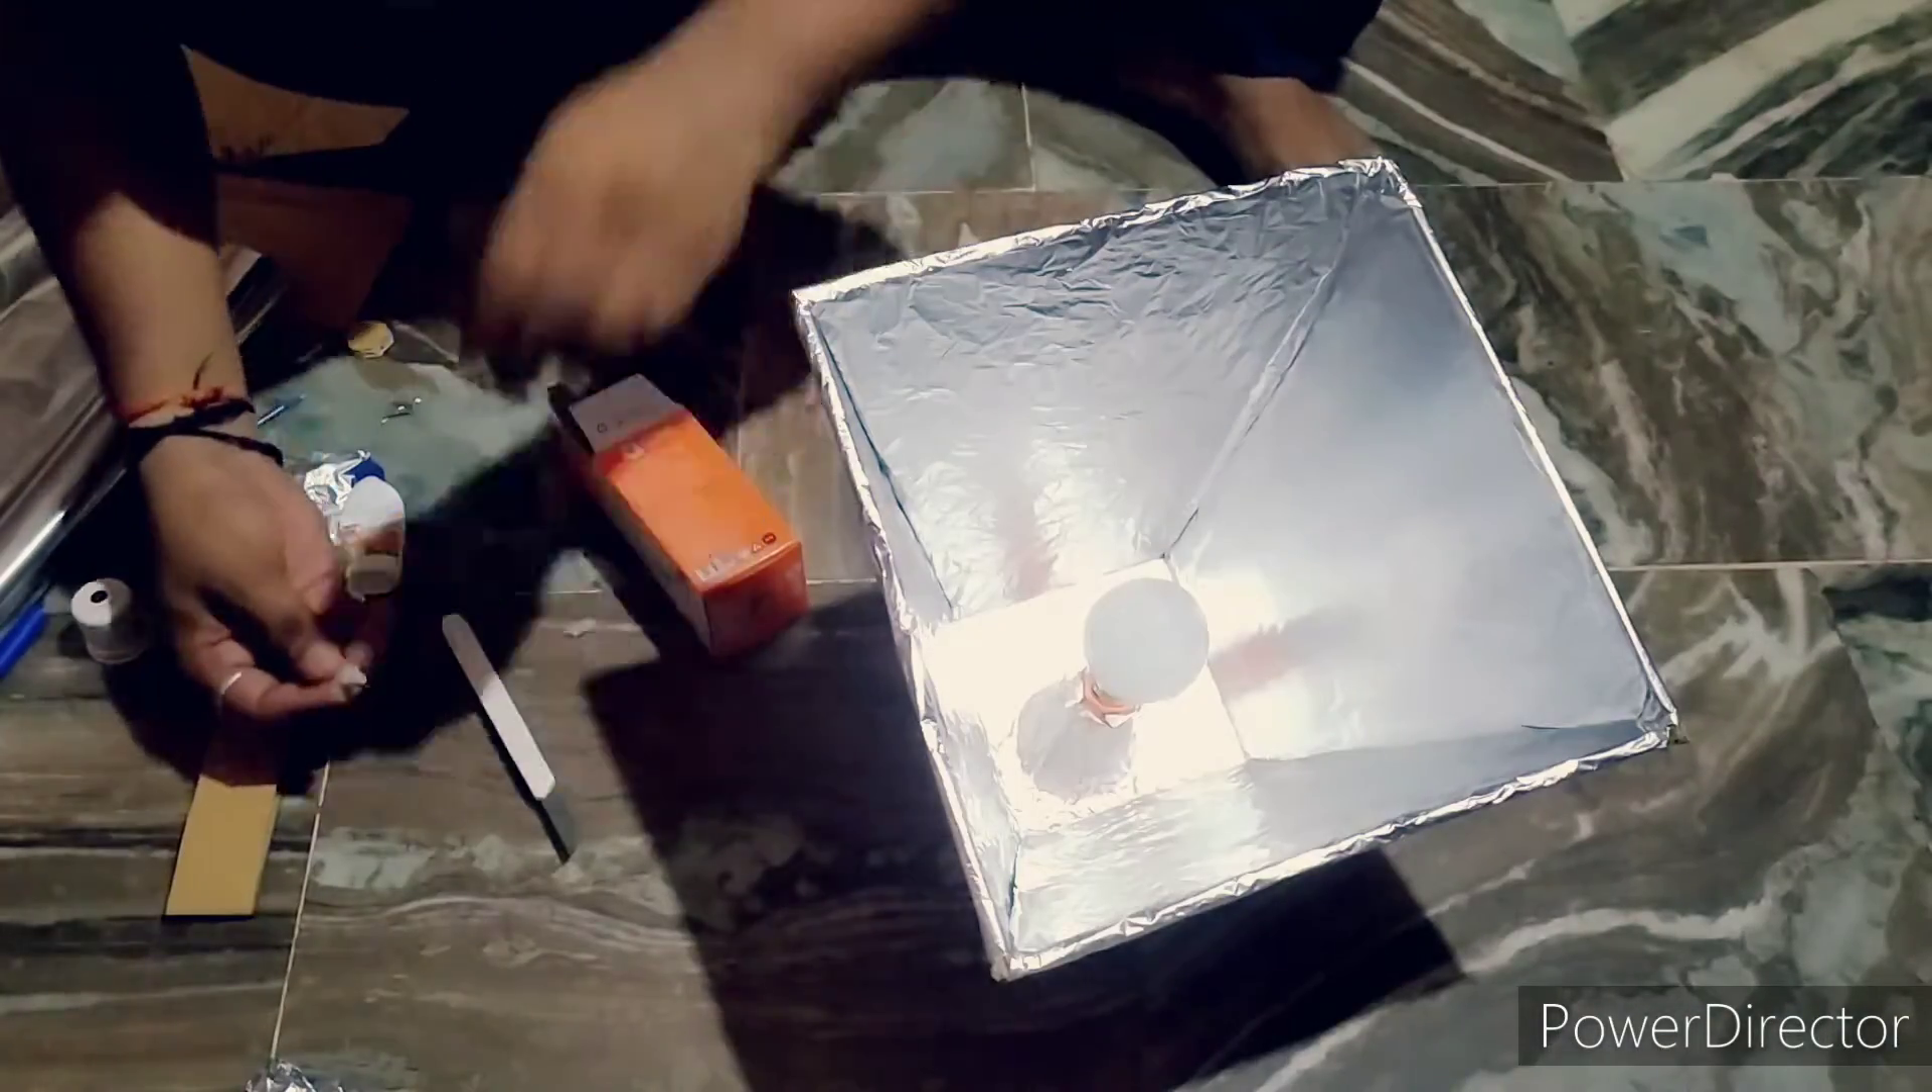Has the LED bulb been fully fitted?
Yes.